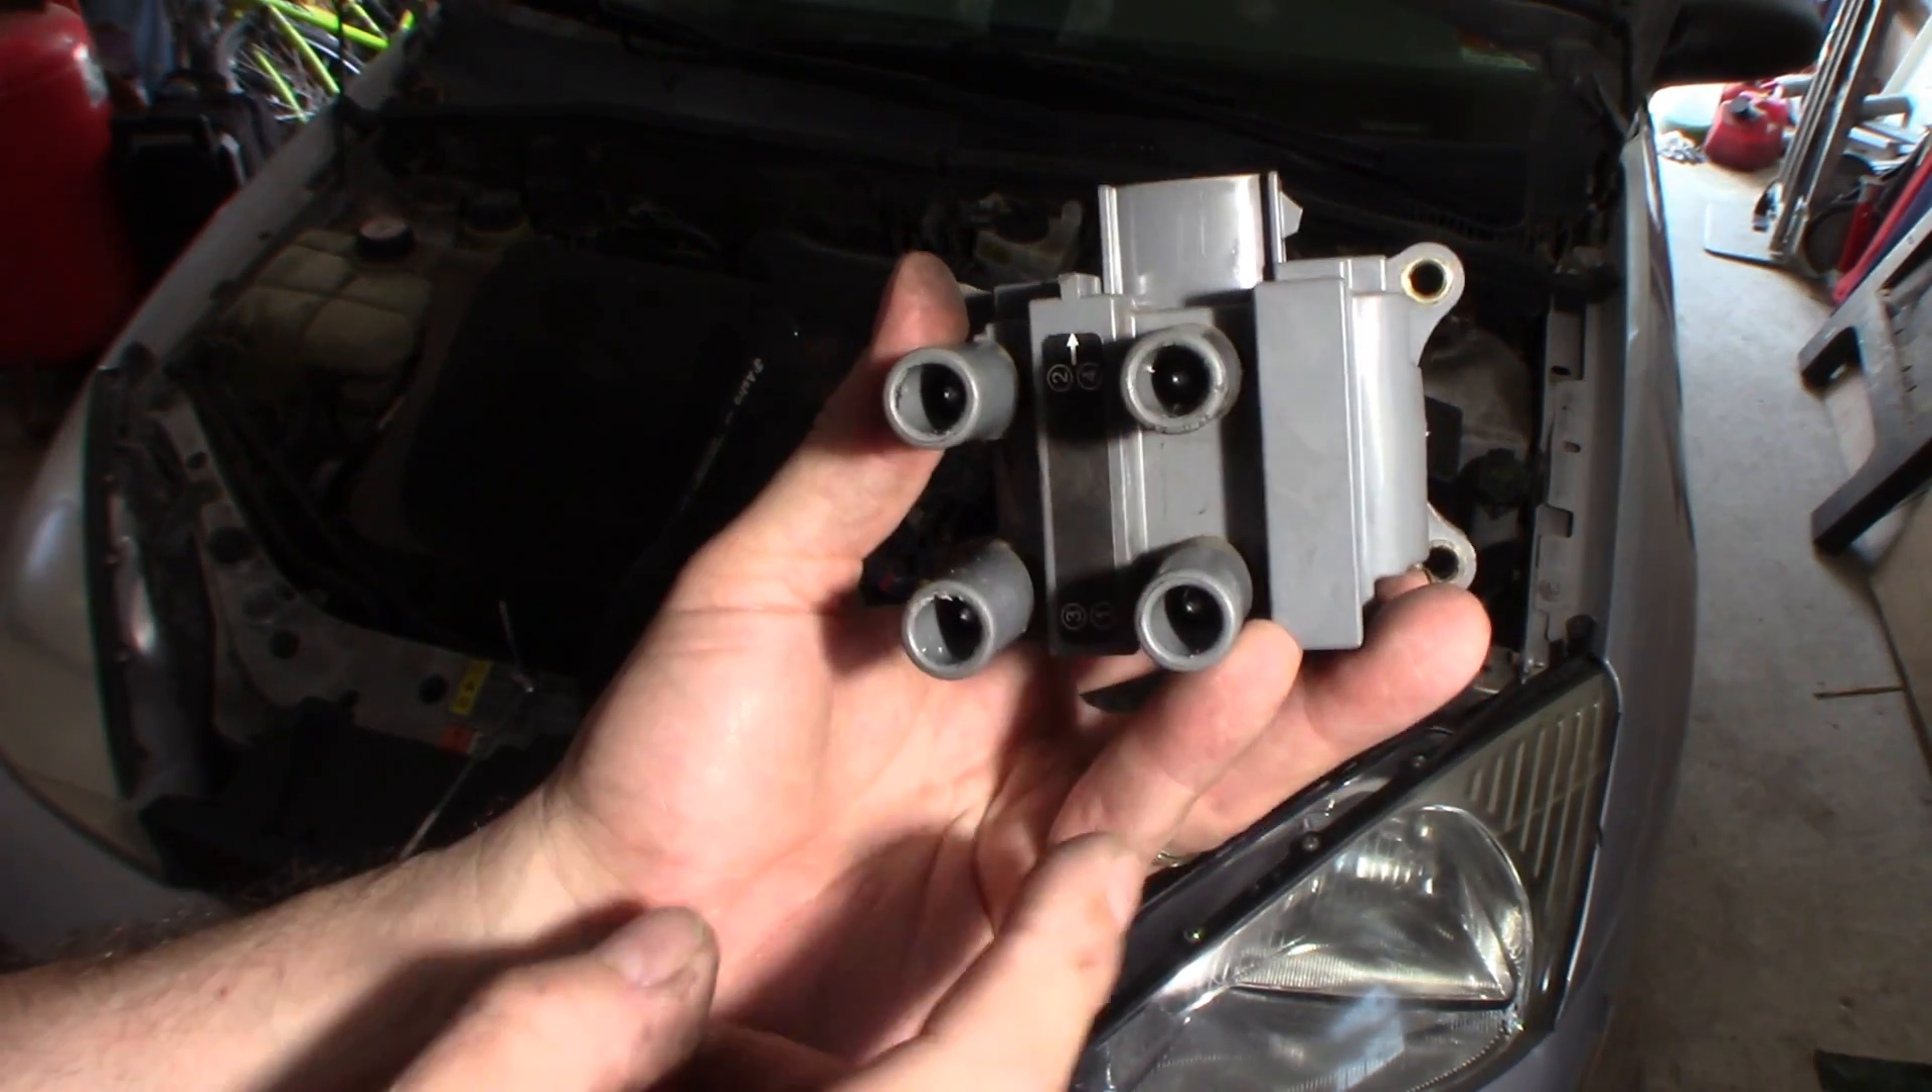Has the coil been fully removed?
Yes.